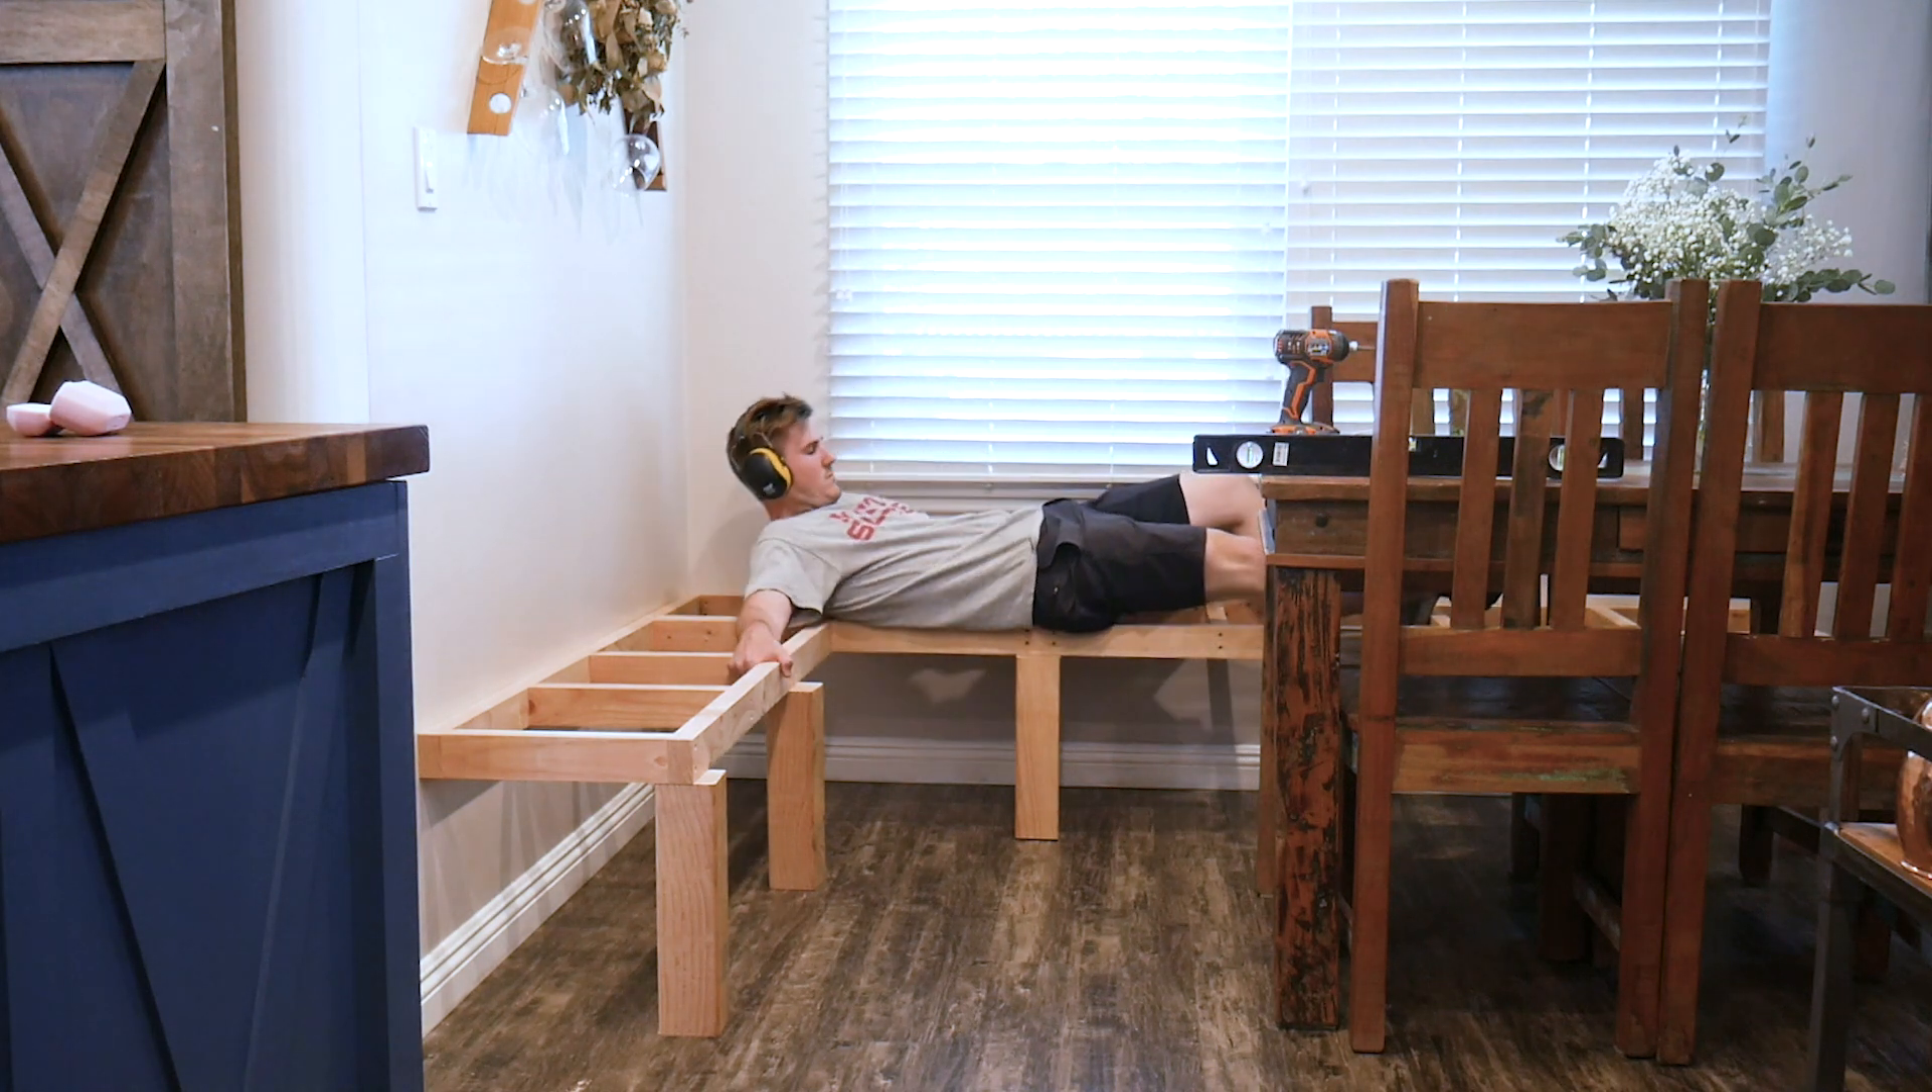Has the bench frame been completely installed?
Yes.